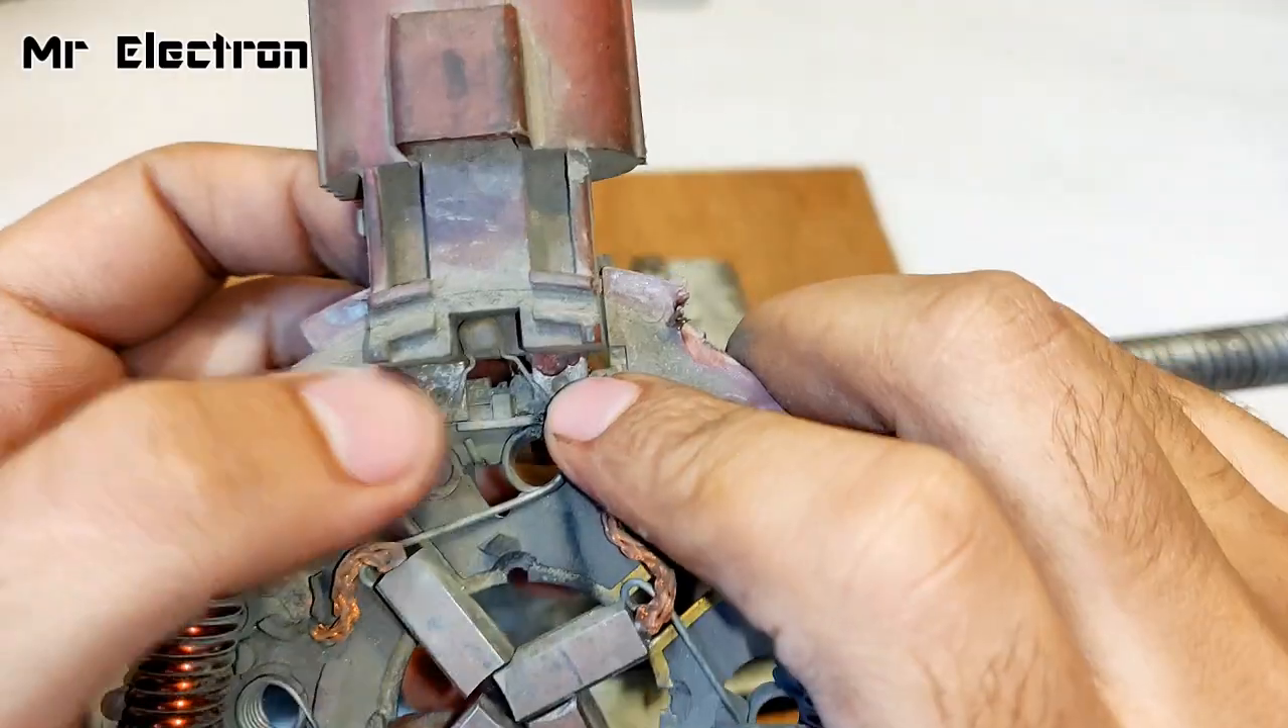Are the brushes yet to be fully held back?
Yes.